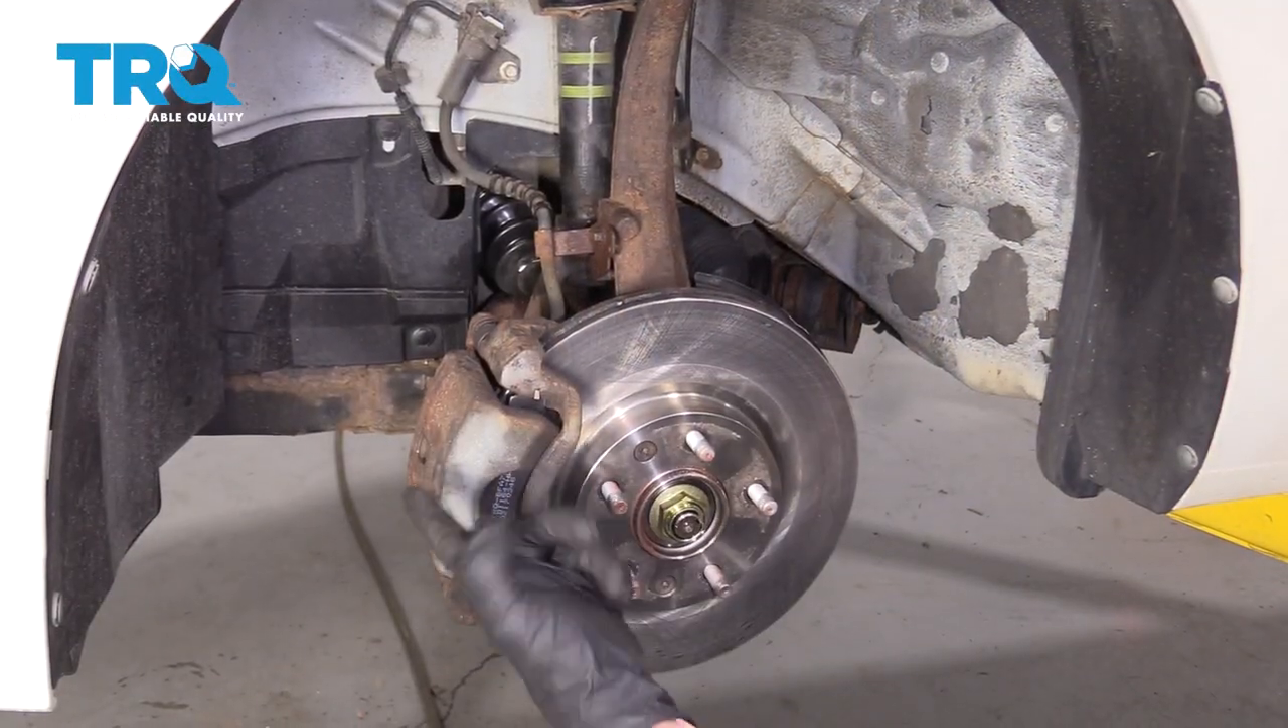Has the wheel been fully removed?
Yes.